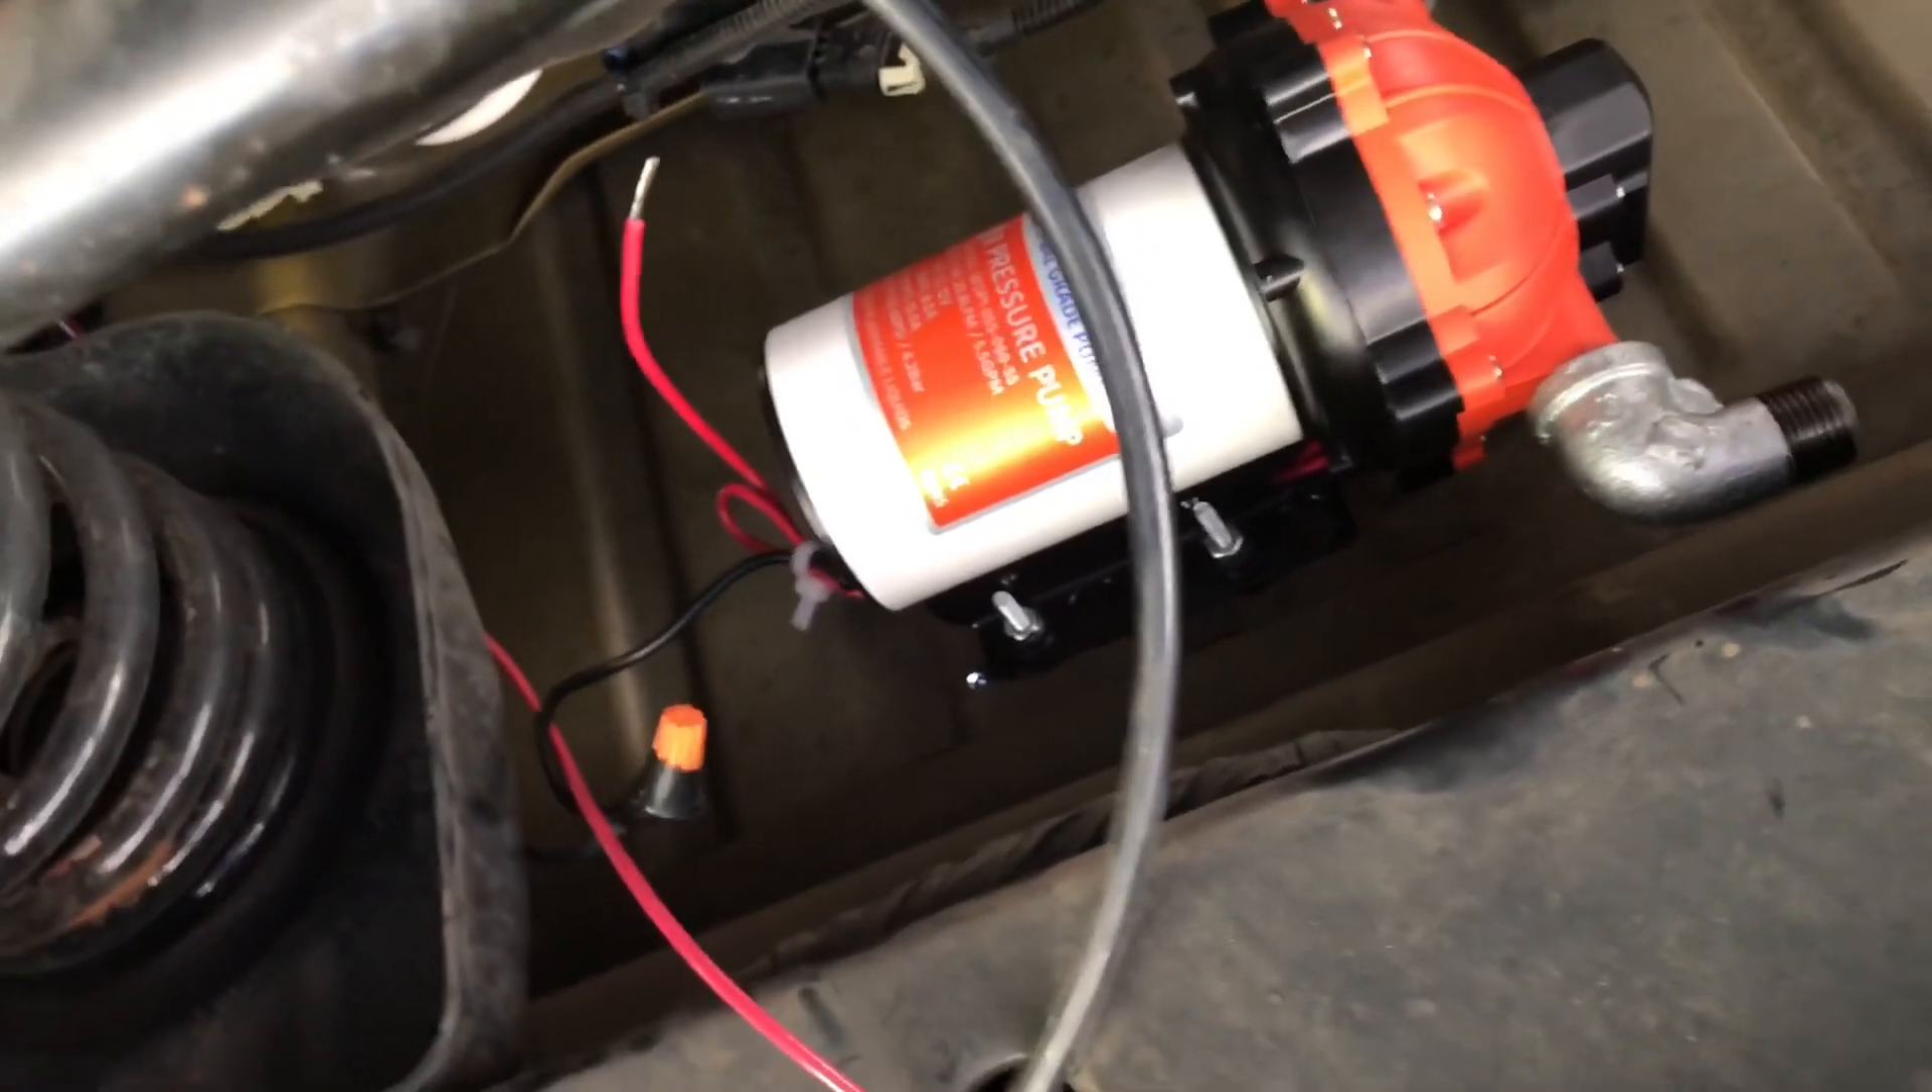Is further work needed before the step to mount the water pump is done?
No.